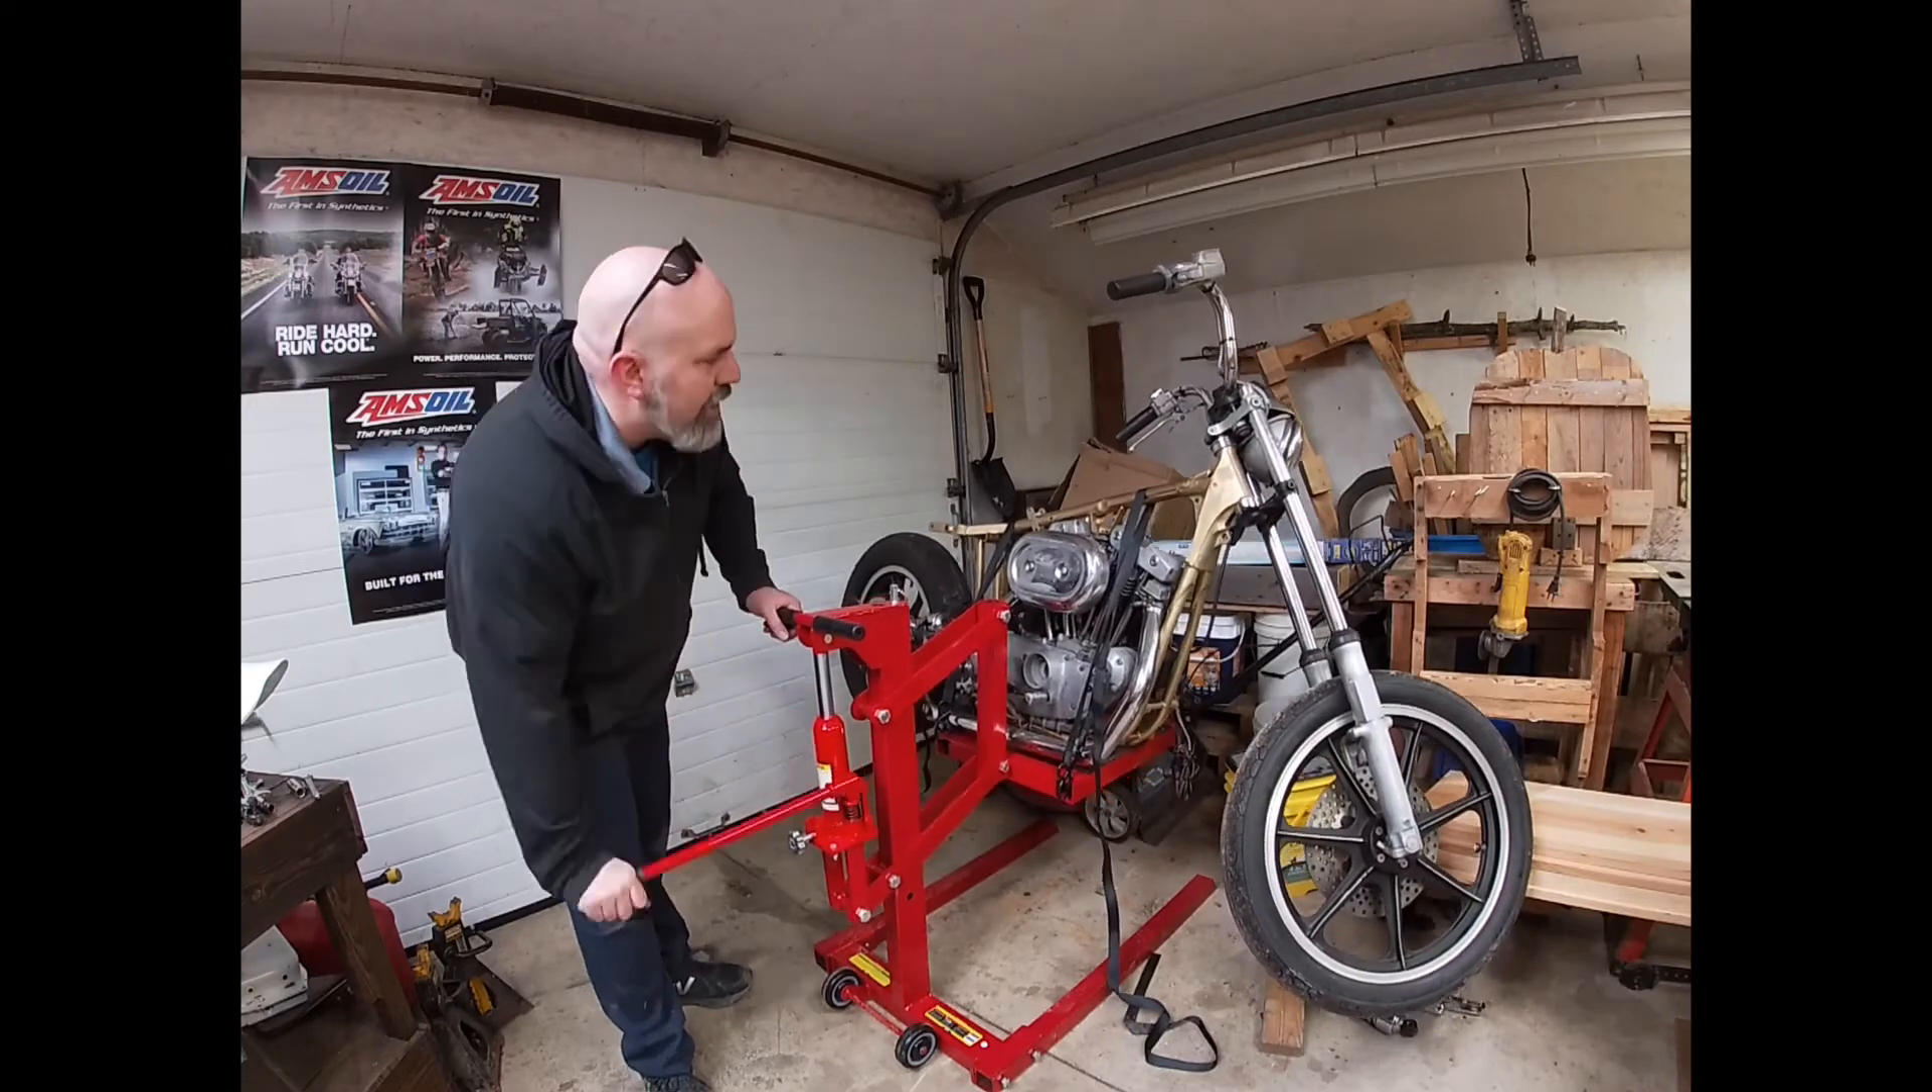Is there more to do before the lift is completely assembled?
No.